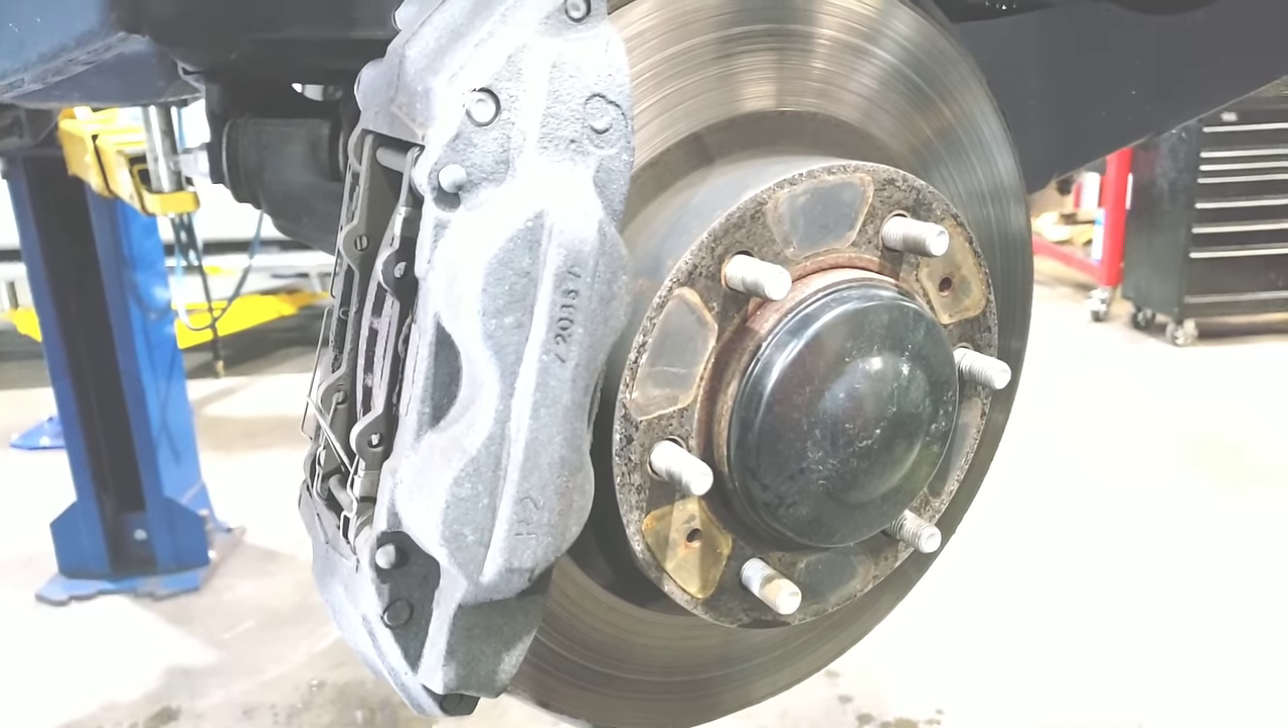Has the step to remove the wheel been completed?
Yes.